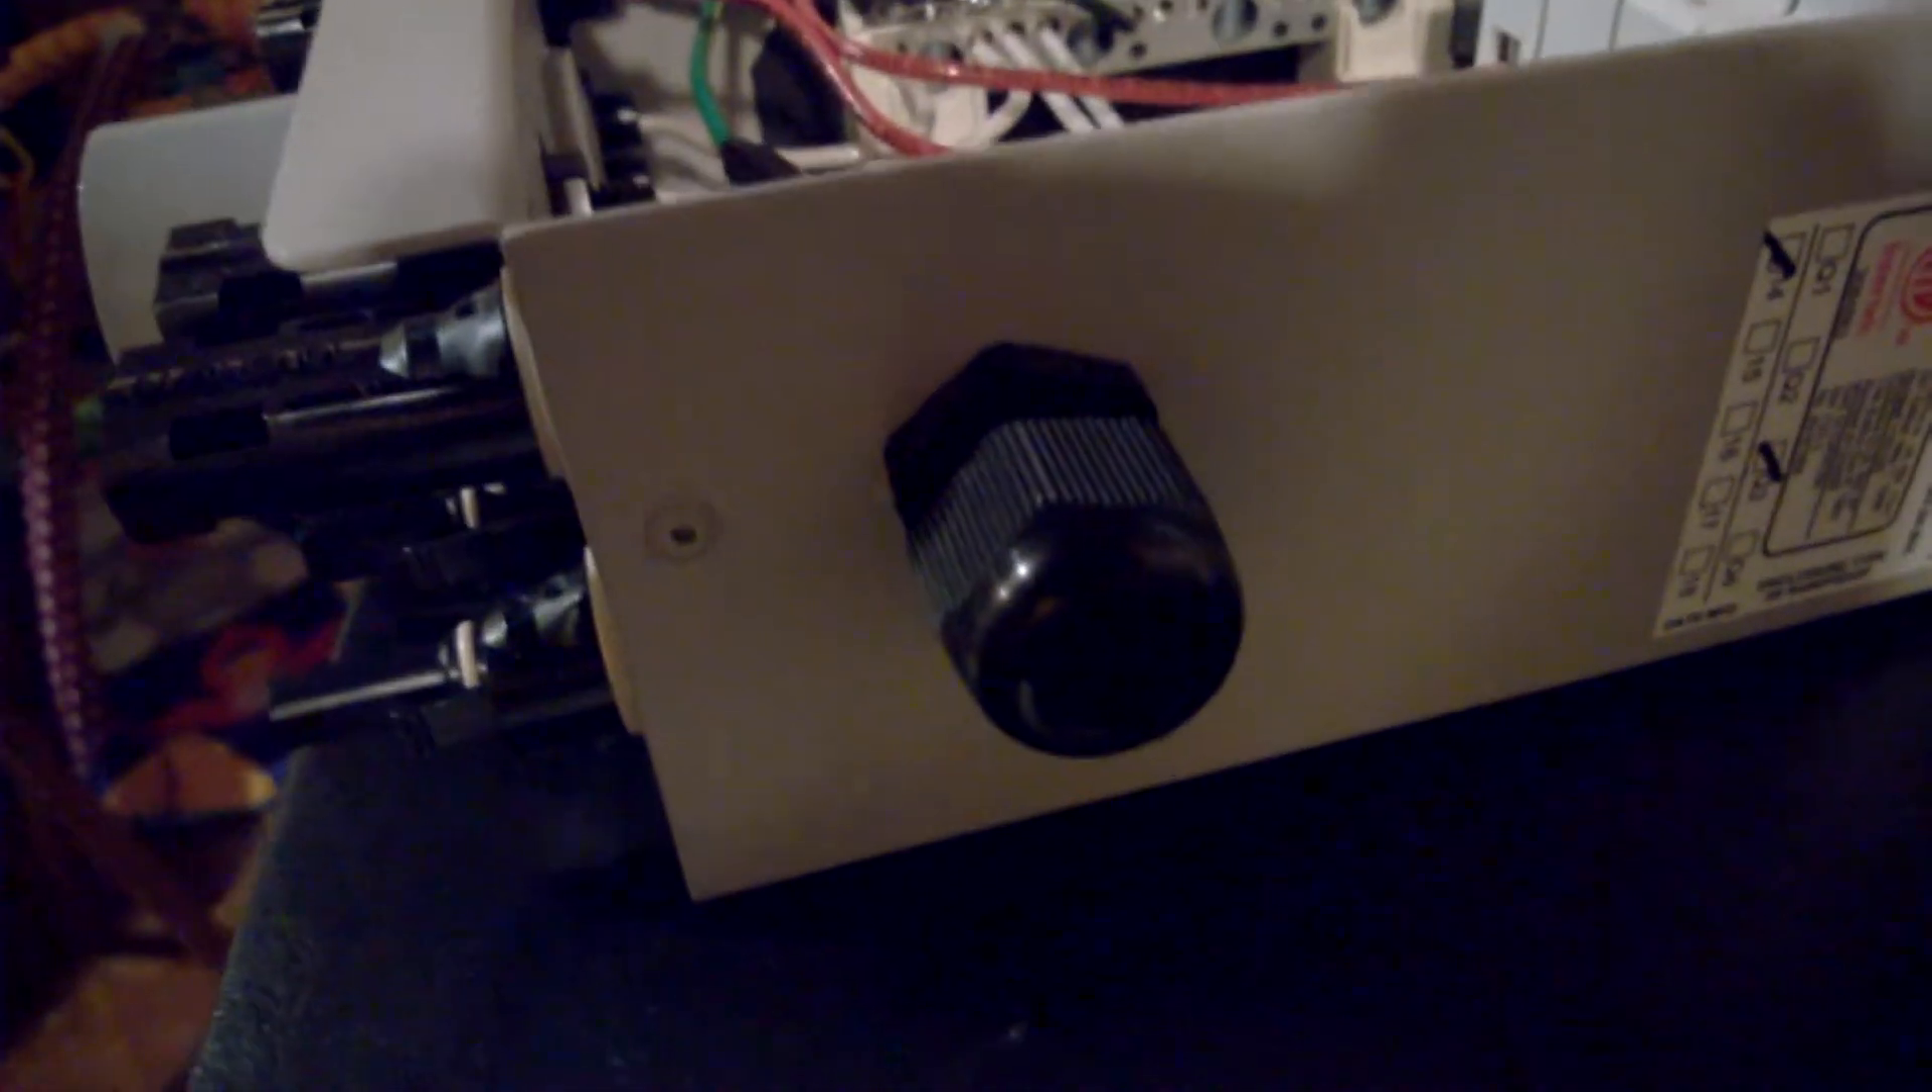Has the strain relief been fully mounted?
Yes.